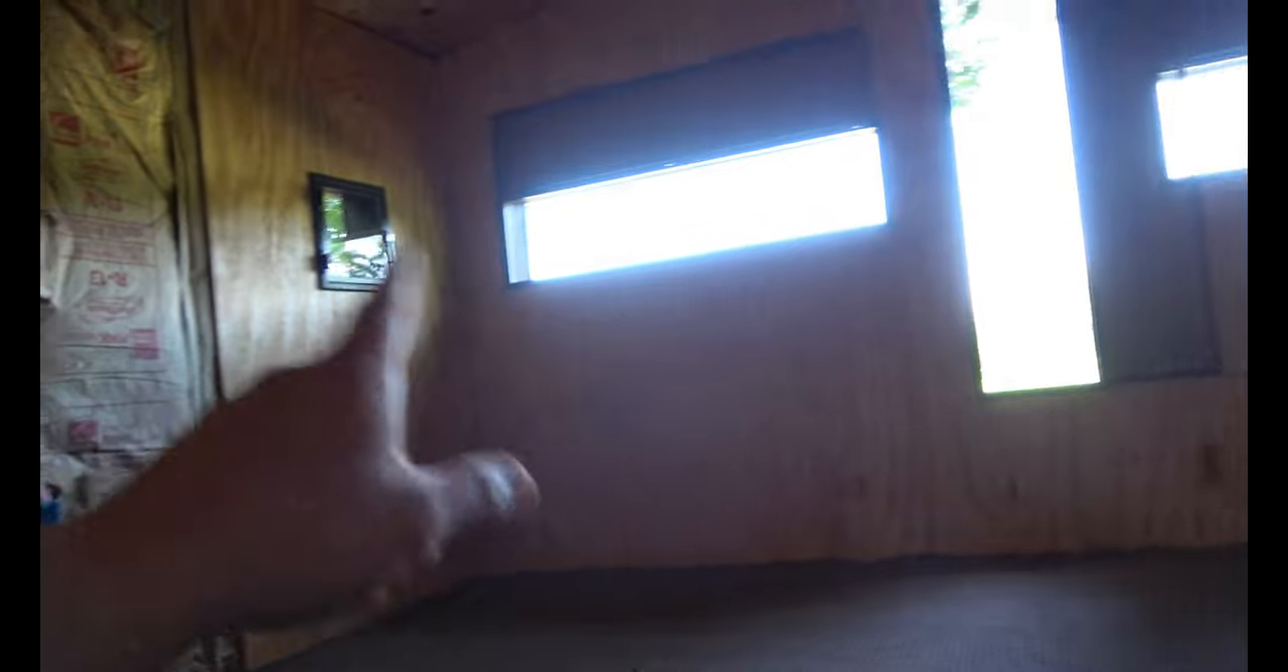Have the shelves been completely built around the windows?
No.